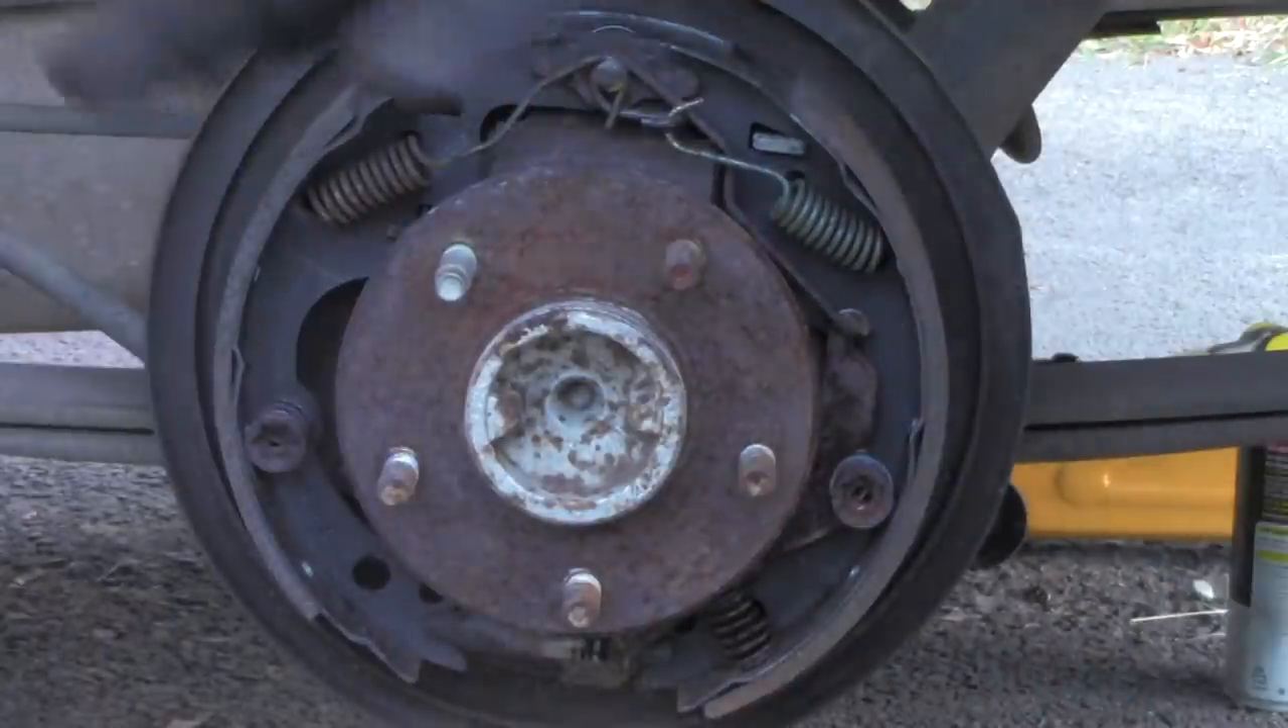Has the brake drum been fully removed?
Yes.